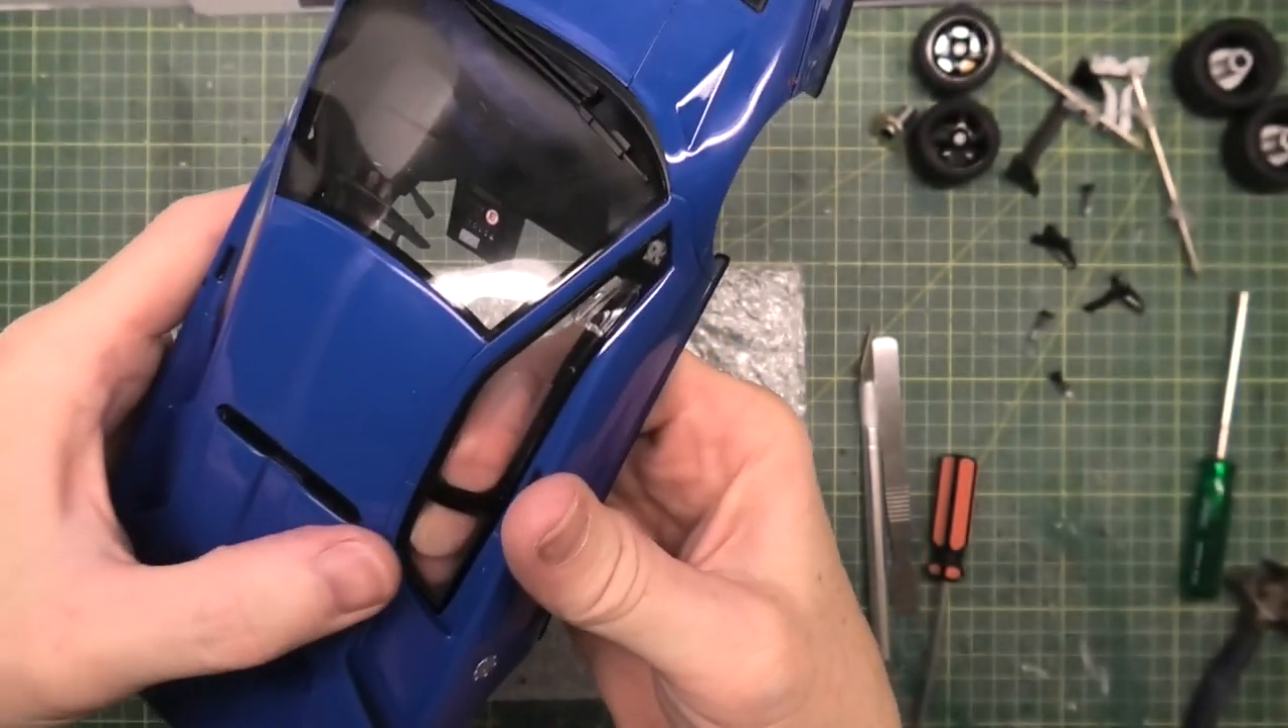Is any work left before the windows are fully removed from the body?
Yes.